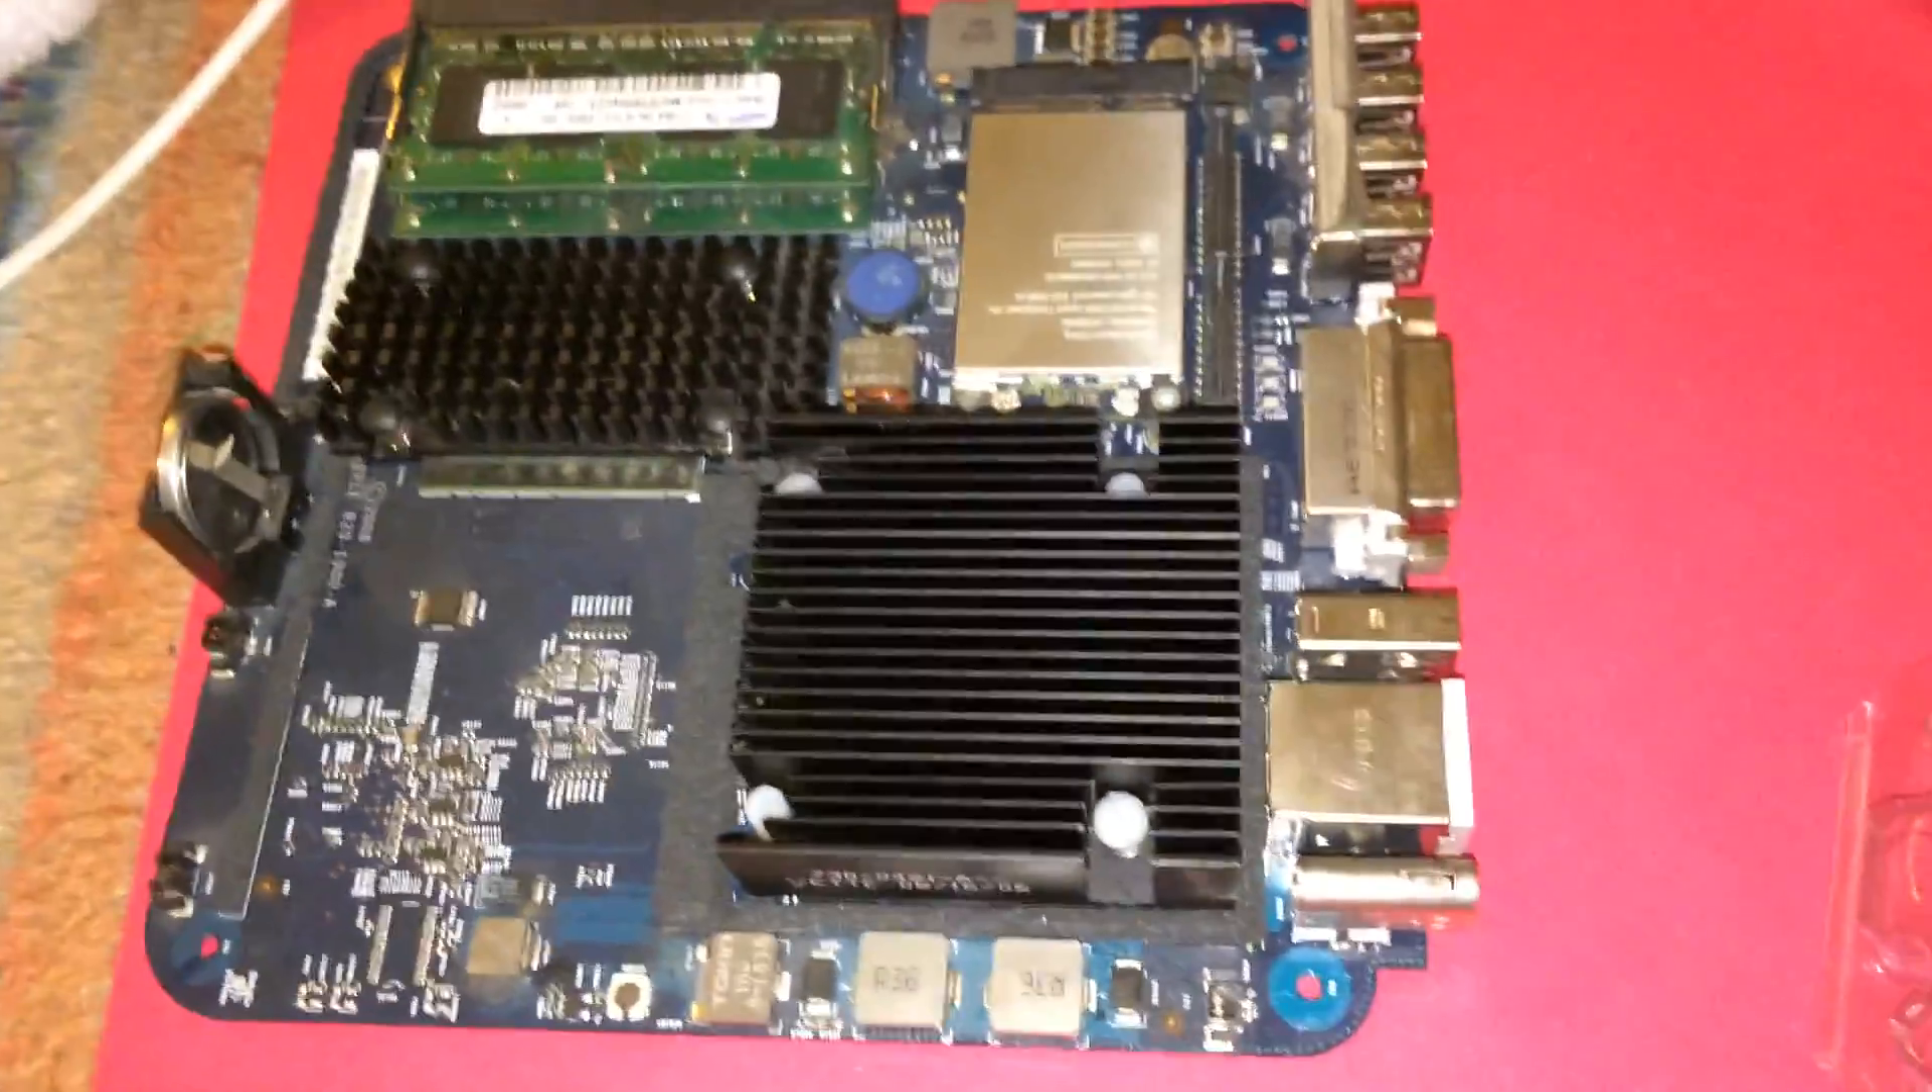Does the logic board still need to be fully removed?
No.